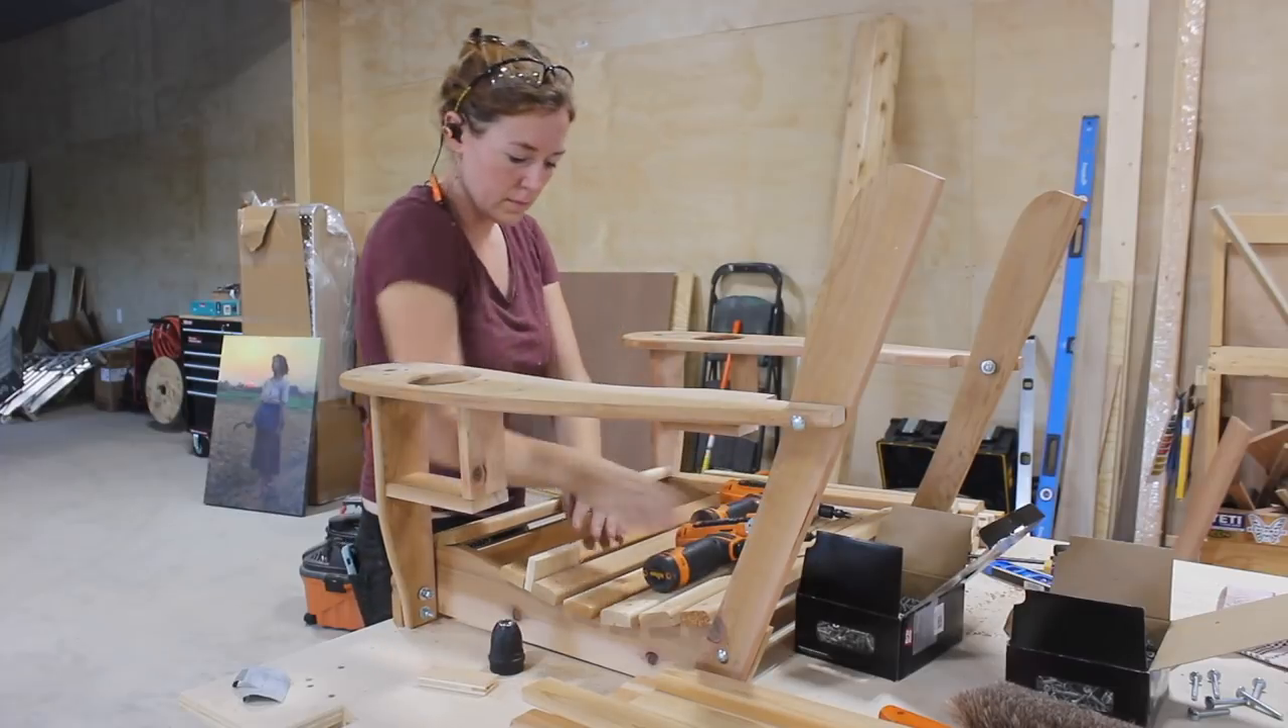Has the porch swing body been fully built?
No.